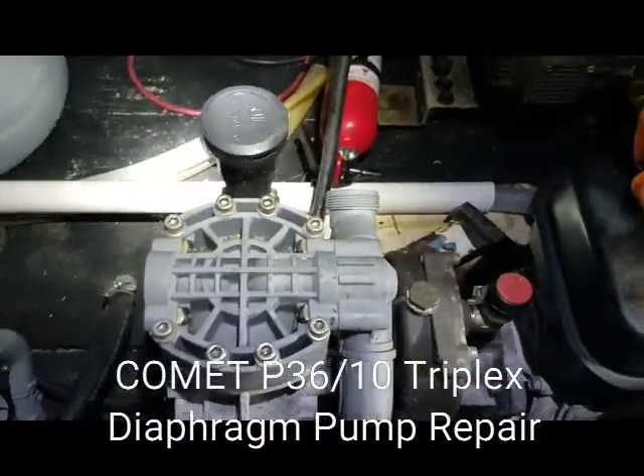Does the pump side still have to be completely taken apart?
Yes.